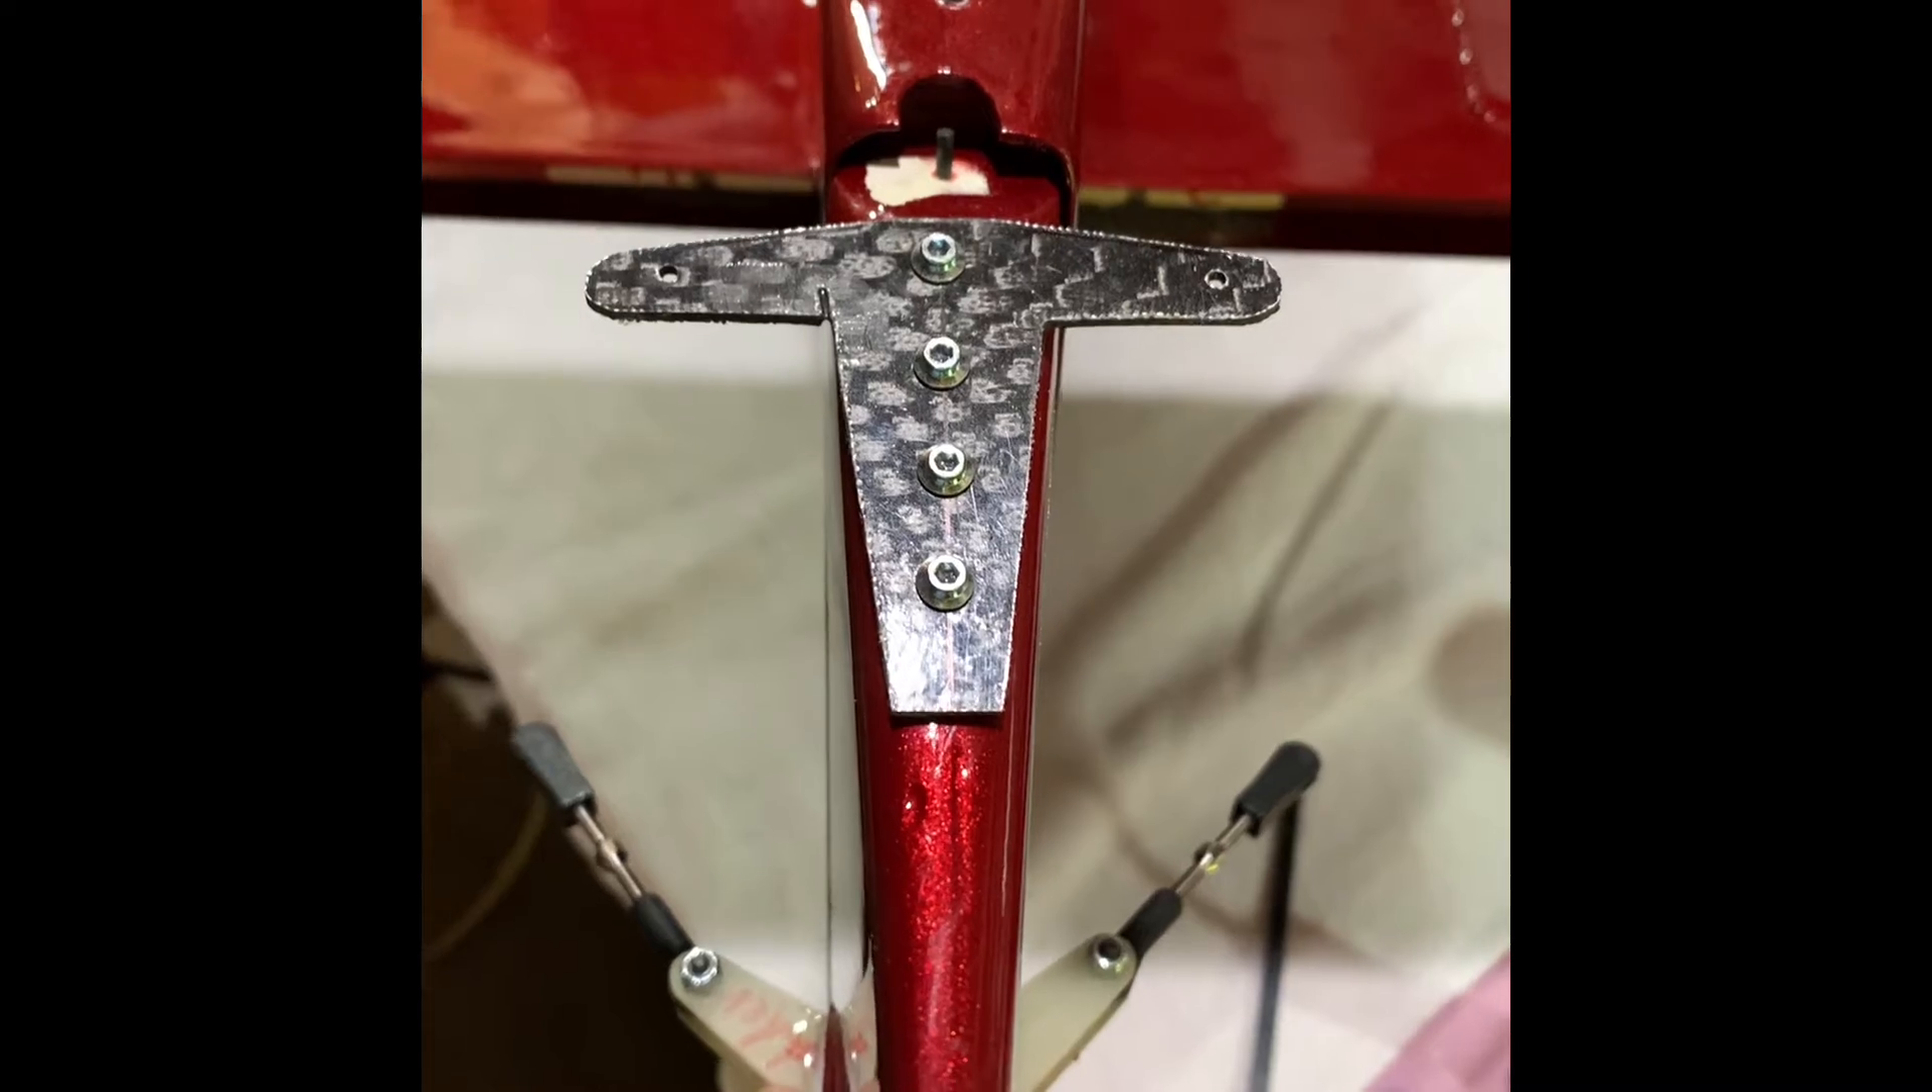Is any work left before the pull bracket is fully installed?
No.